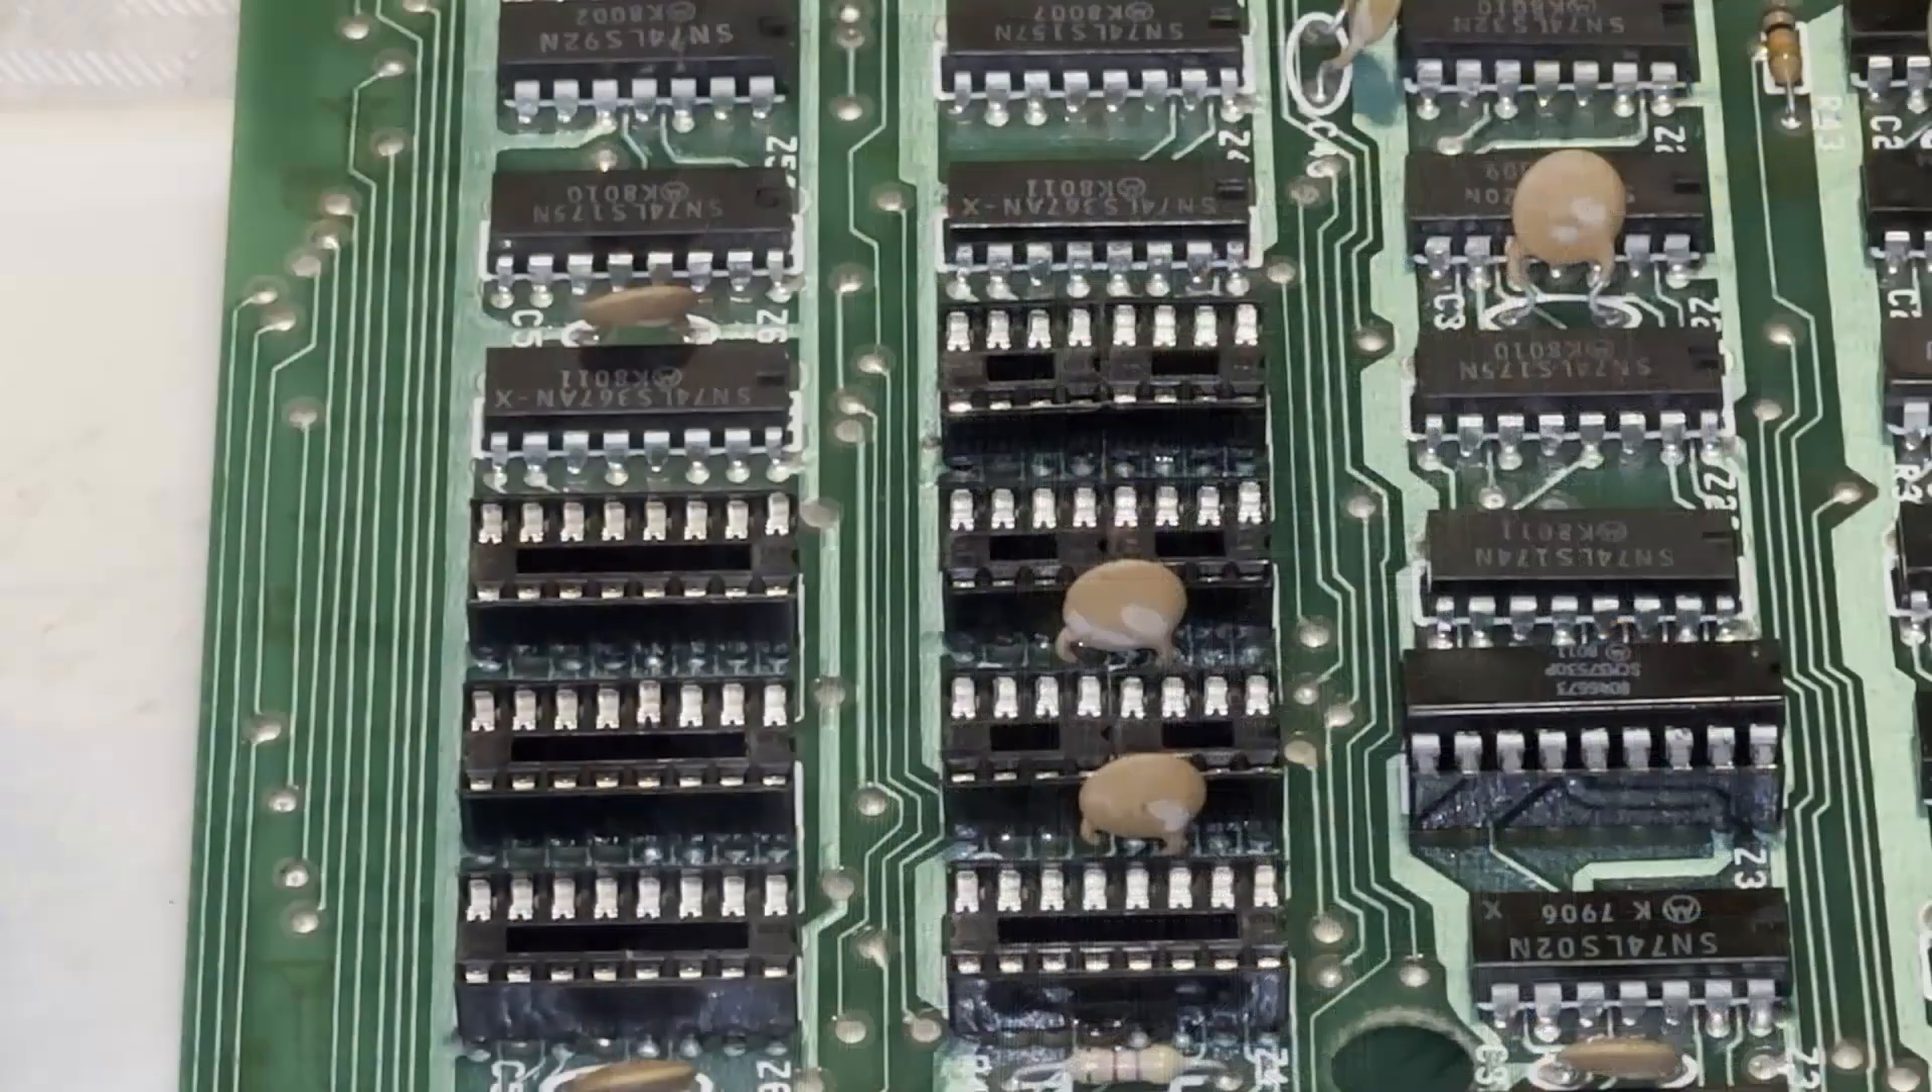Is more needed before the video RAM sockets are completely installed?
No.